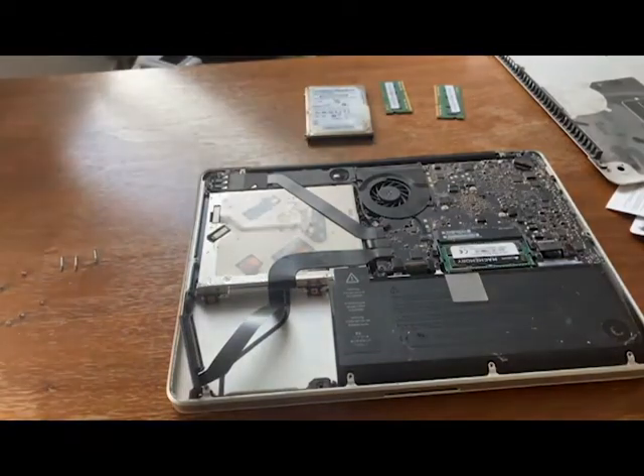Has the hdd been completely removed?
Yes.